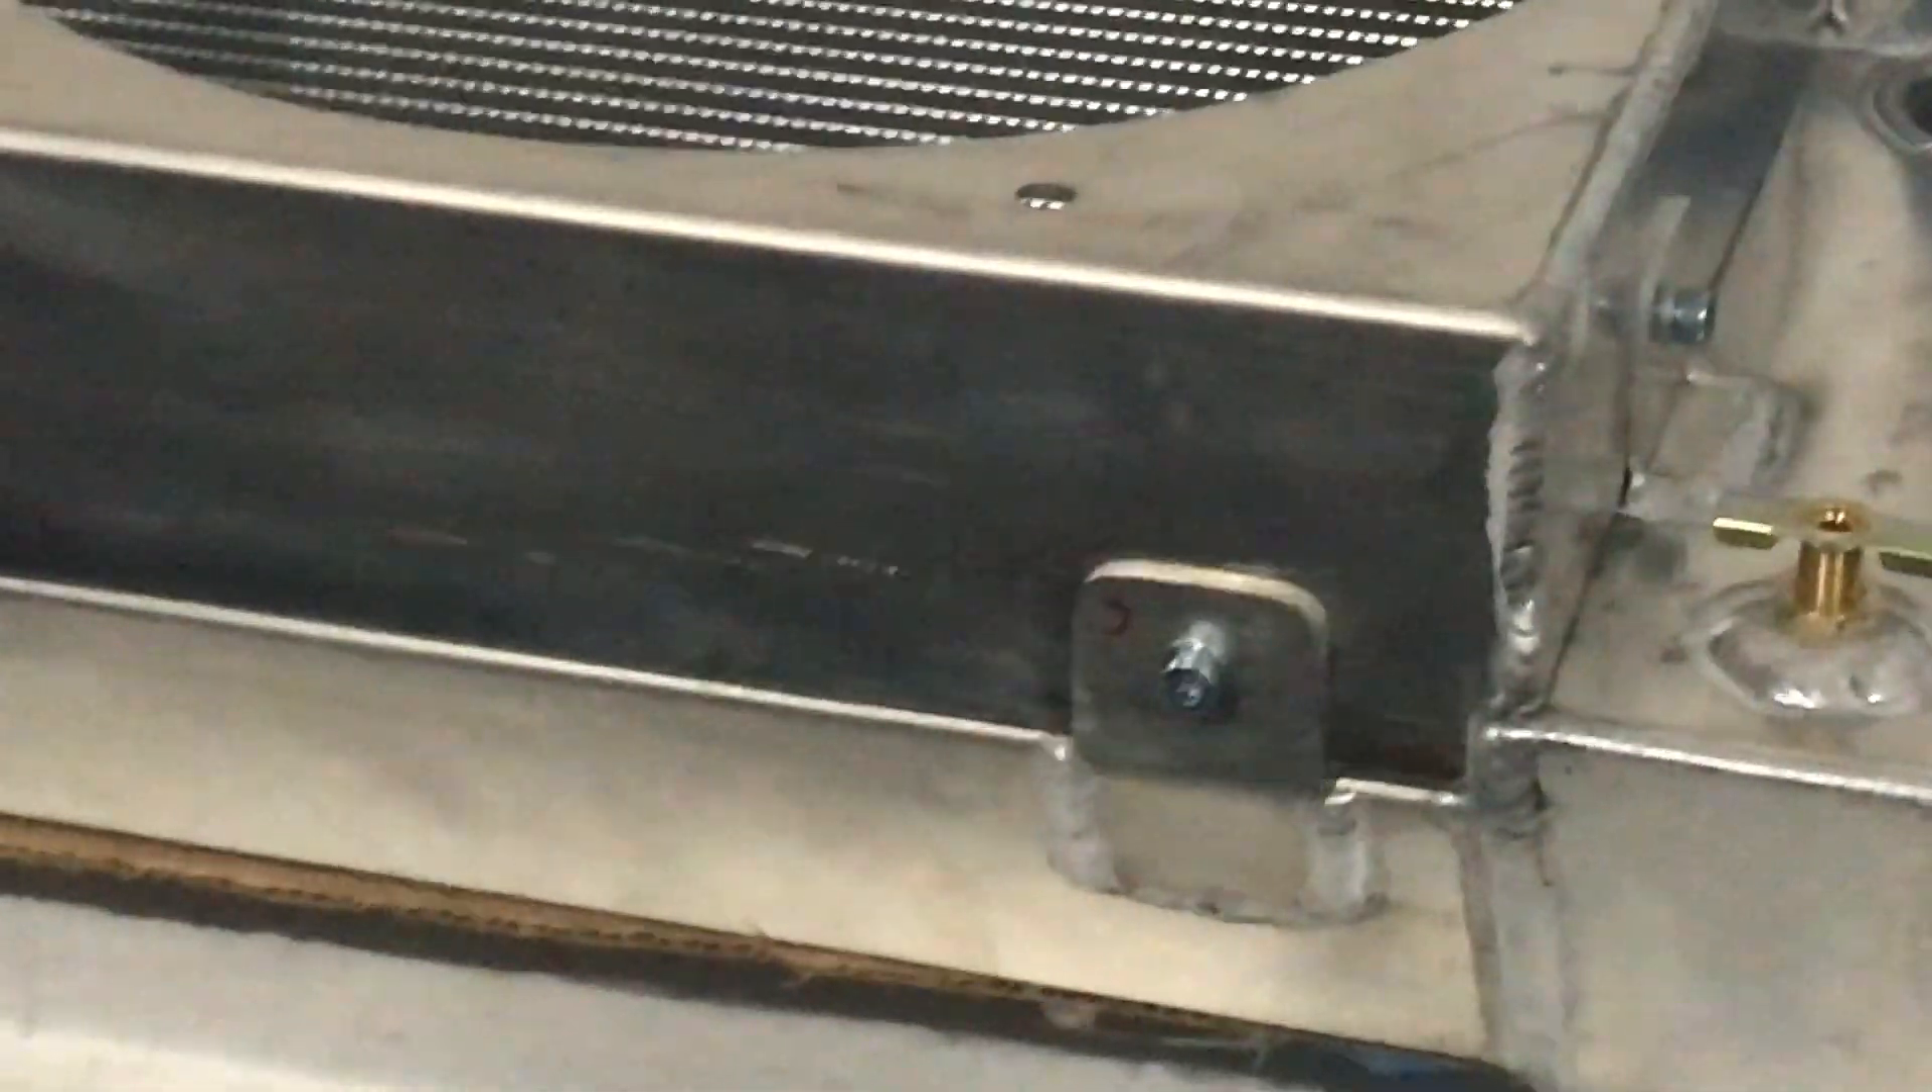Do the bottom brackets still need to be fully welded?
No.